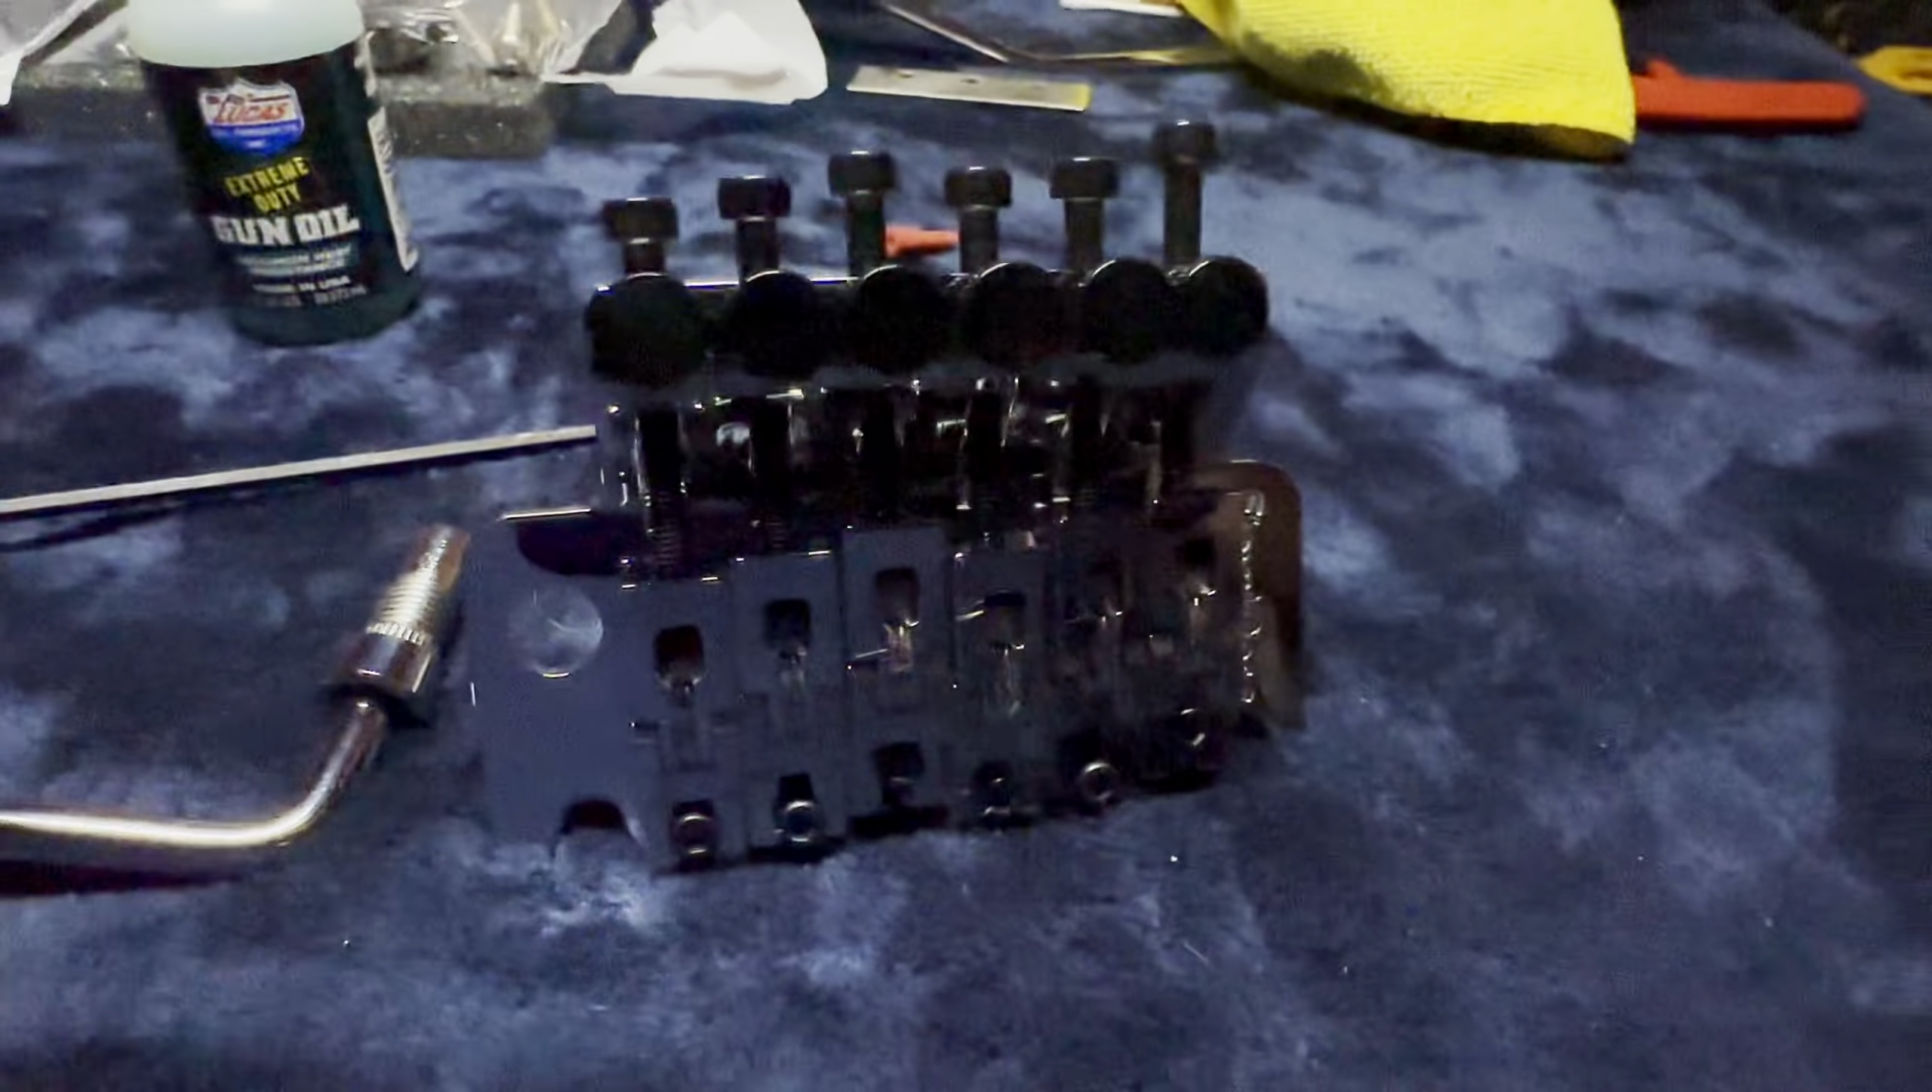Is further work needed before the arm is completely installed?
Yes.